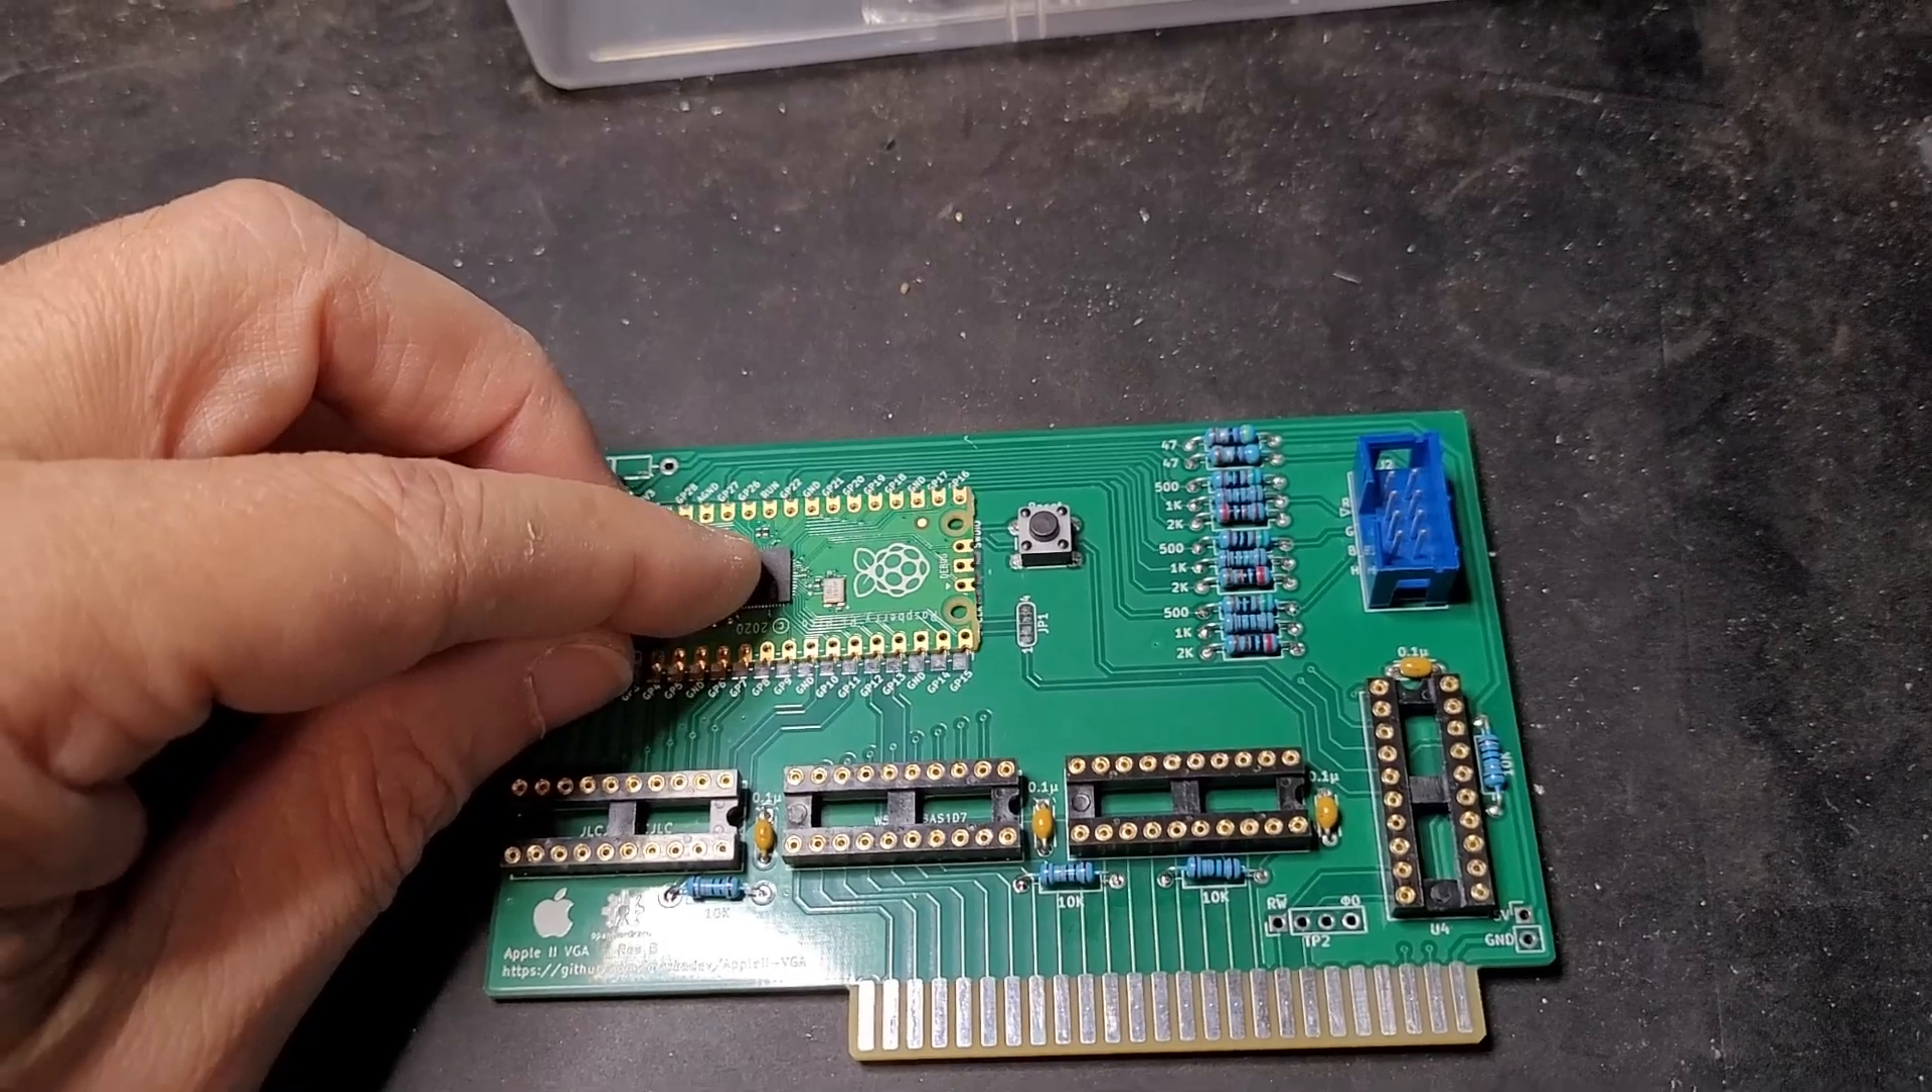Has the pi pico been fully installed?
No.